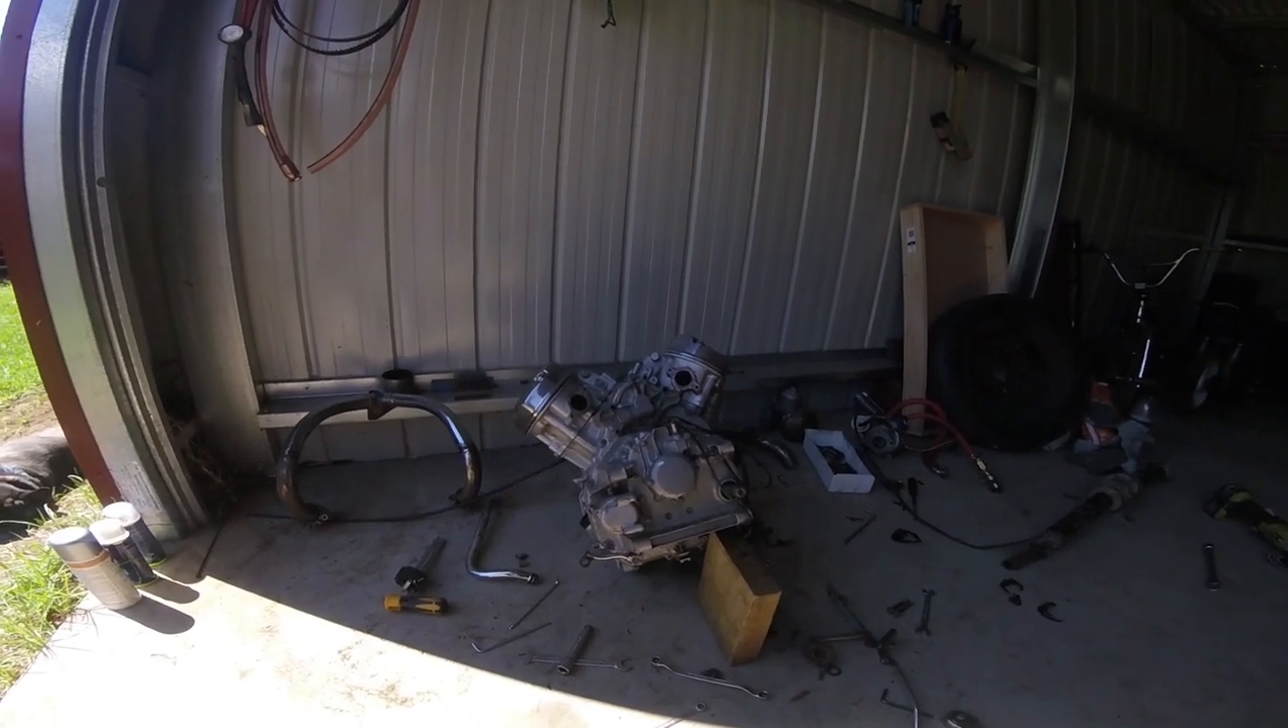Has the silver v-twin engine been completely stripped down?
No.